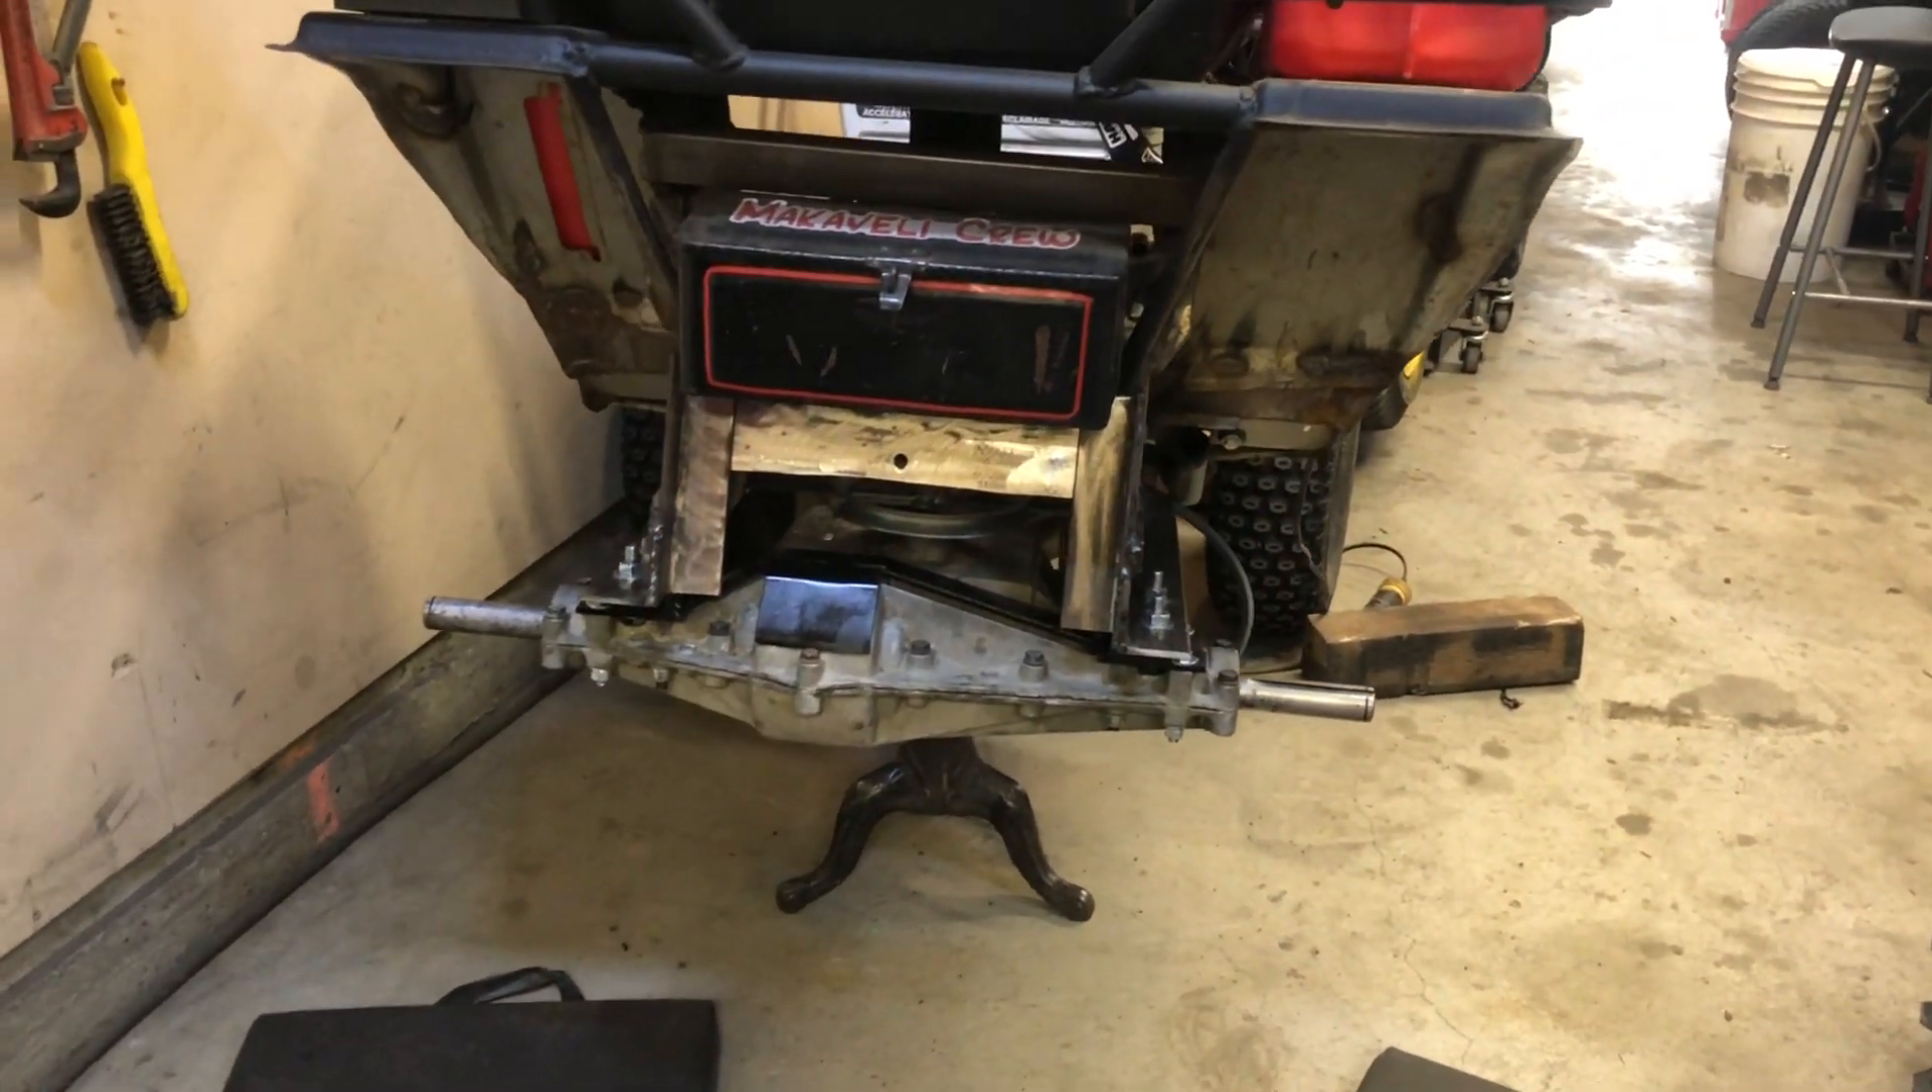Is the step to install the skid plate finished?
No.